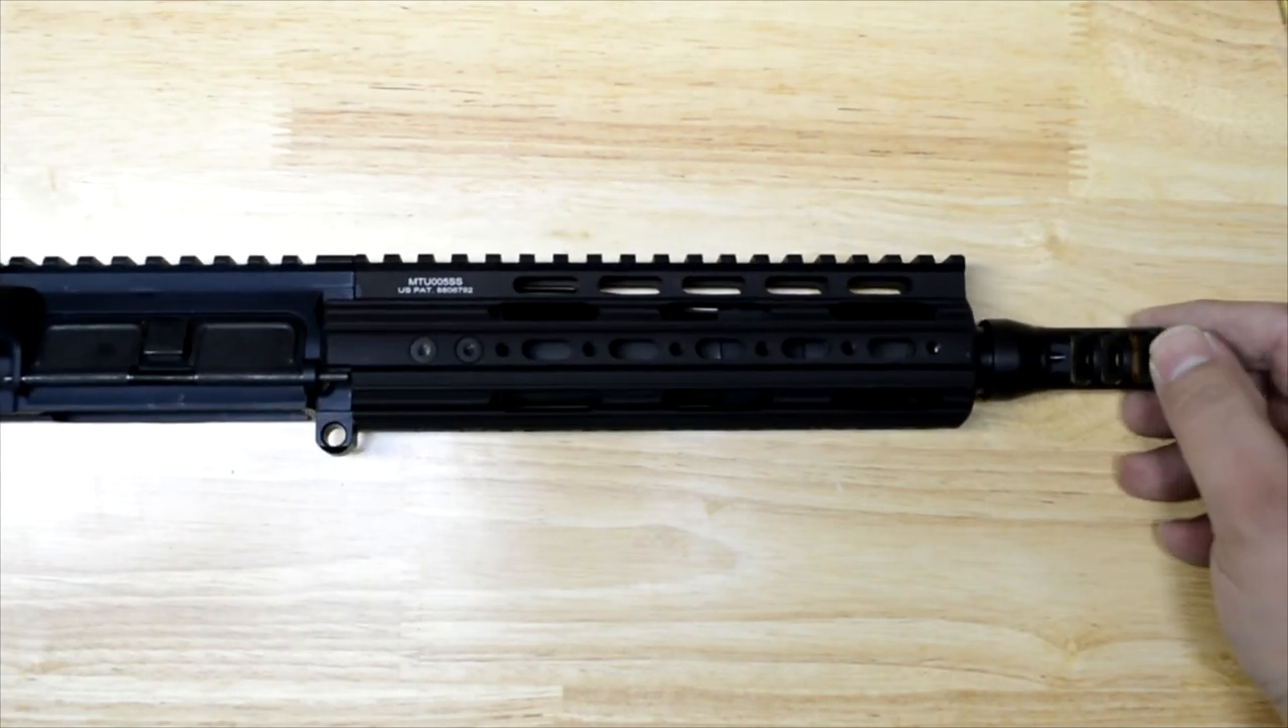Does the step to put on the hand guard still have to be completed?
No.